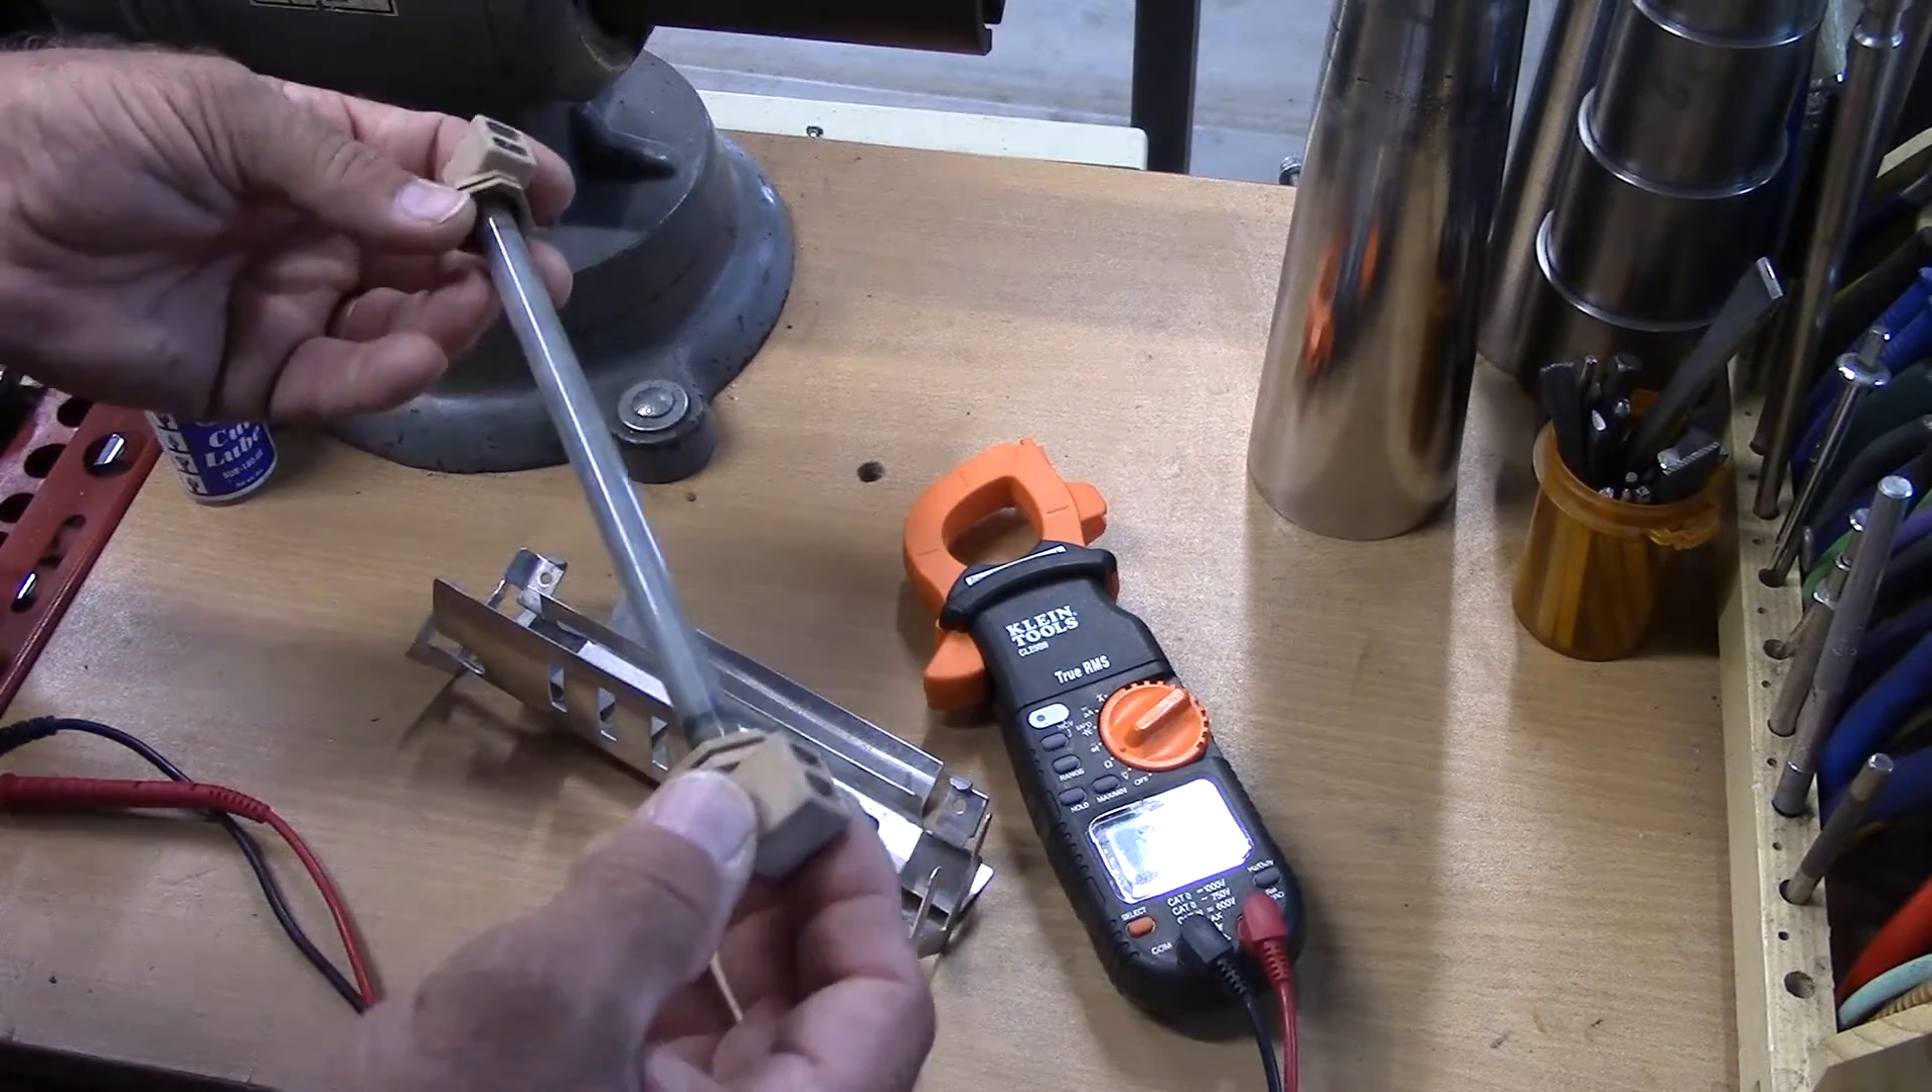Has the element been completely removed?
Yes.